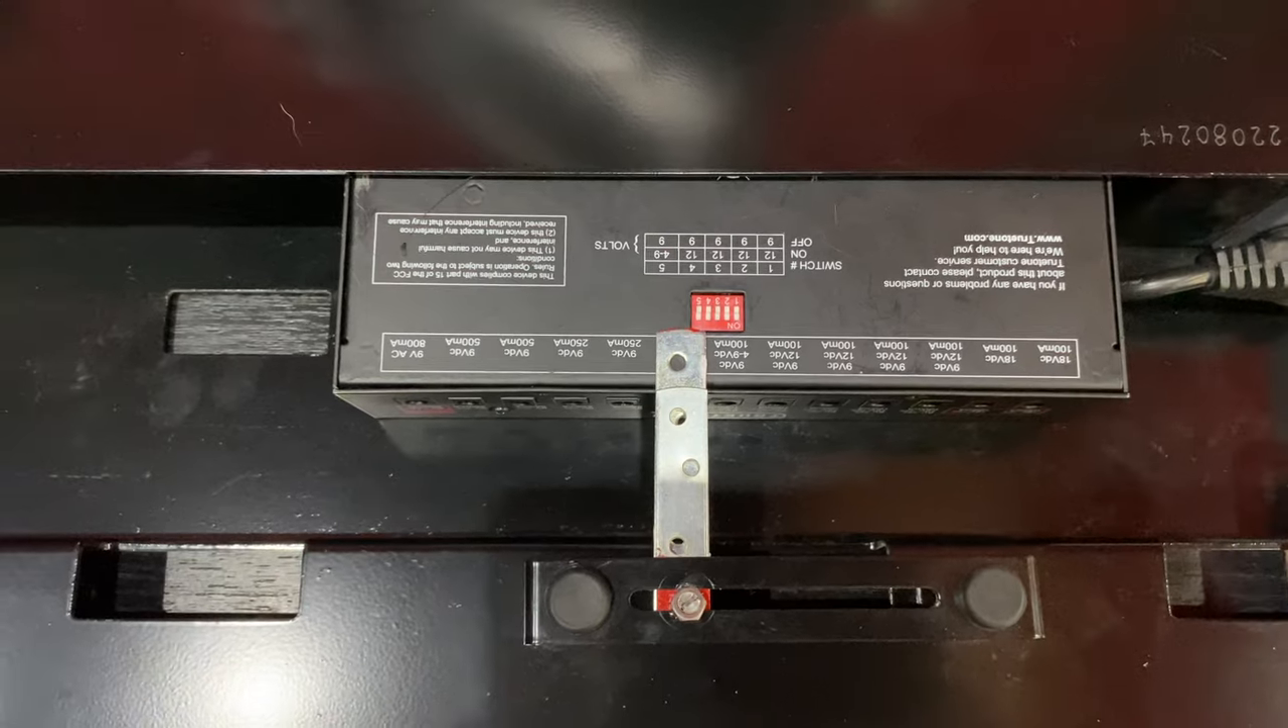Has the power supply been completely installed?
Yes.